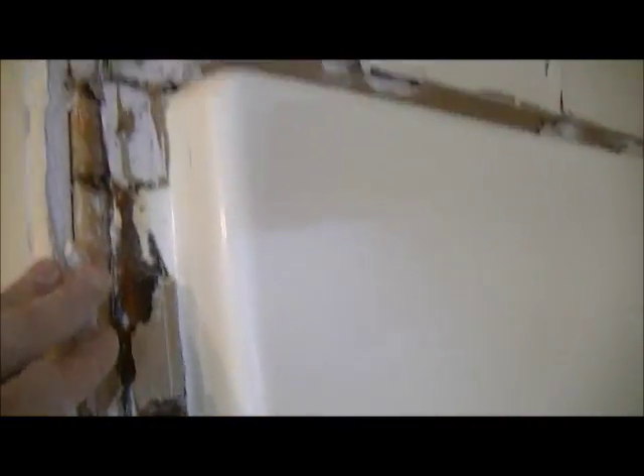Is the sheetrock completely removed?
No.